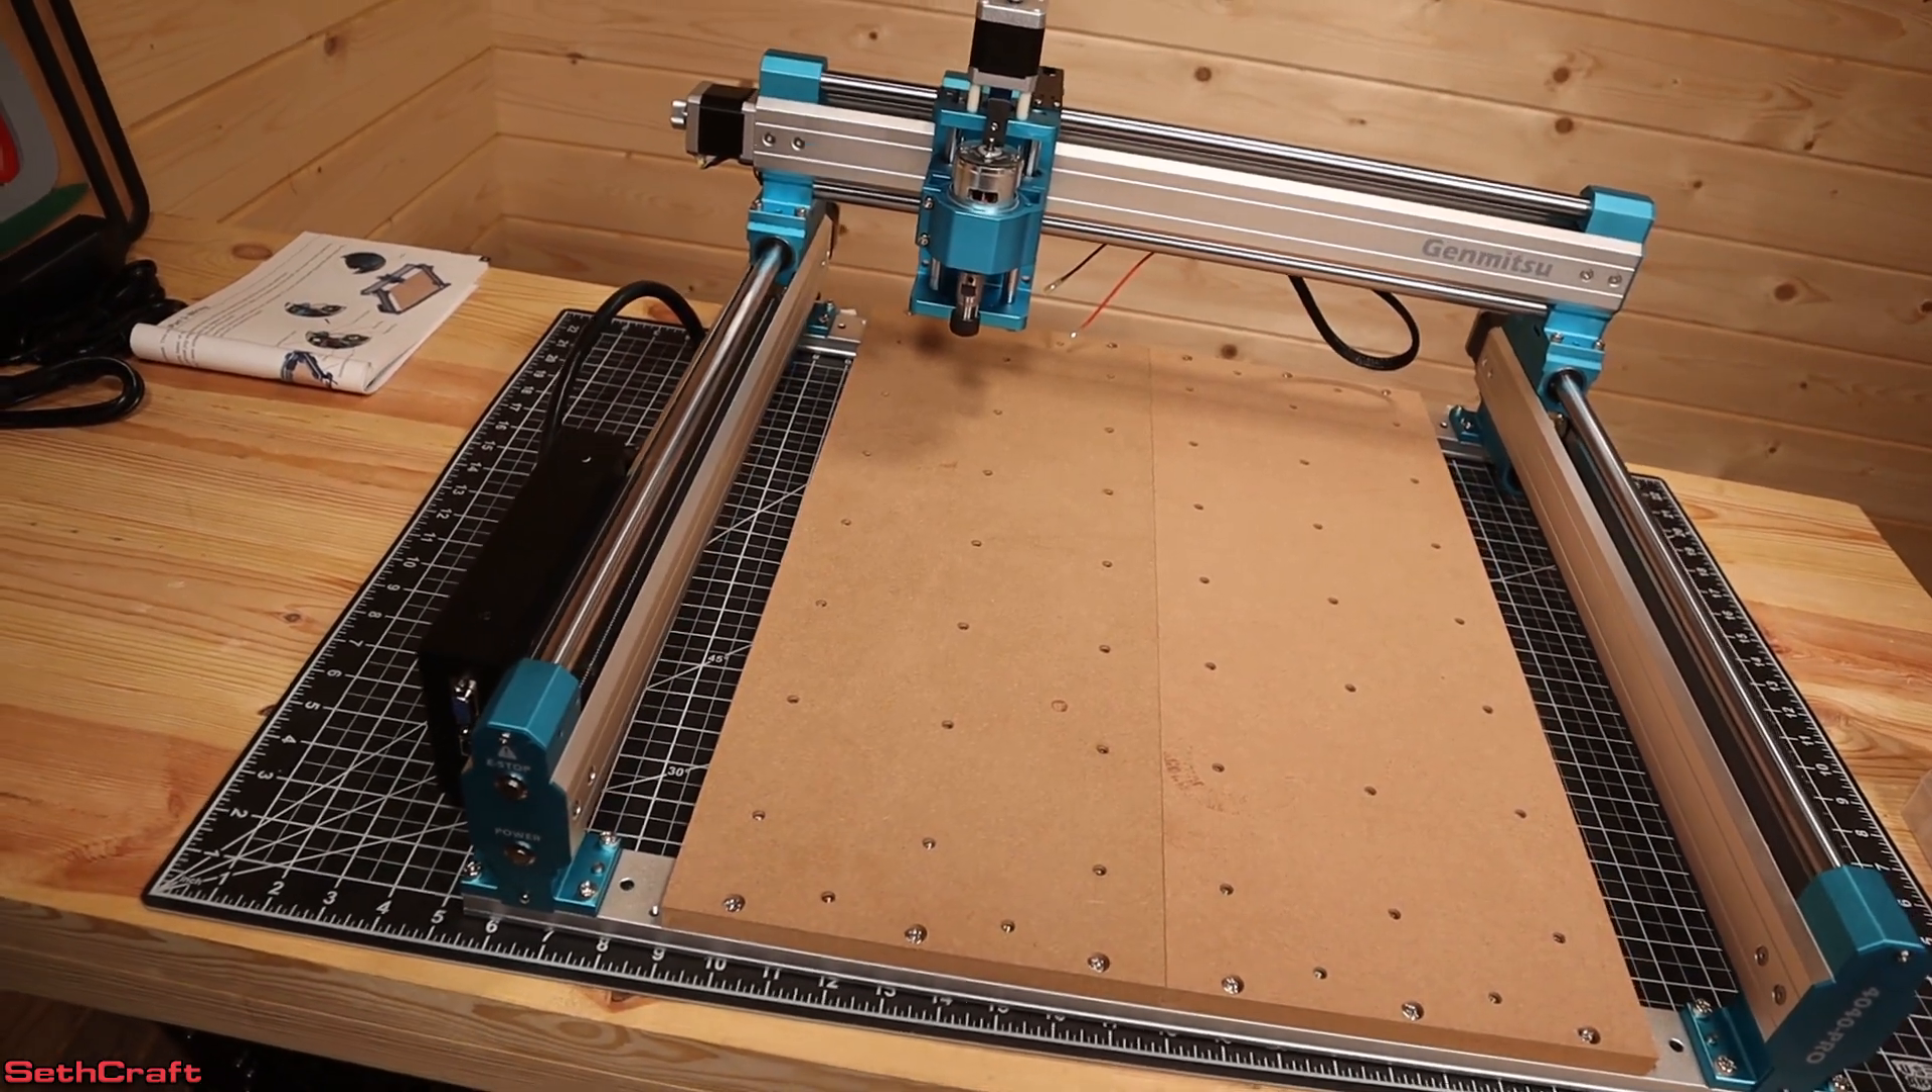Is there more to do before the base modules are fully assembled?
No.